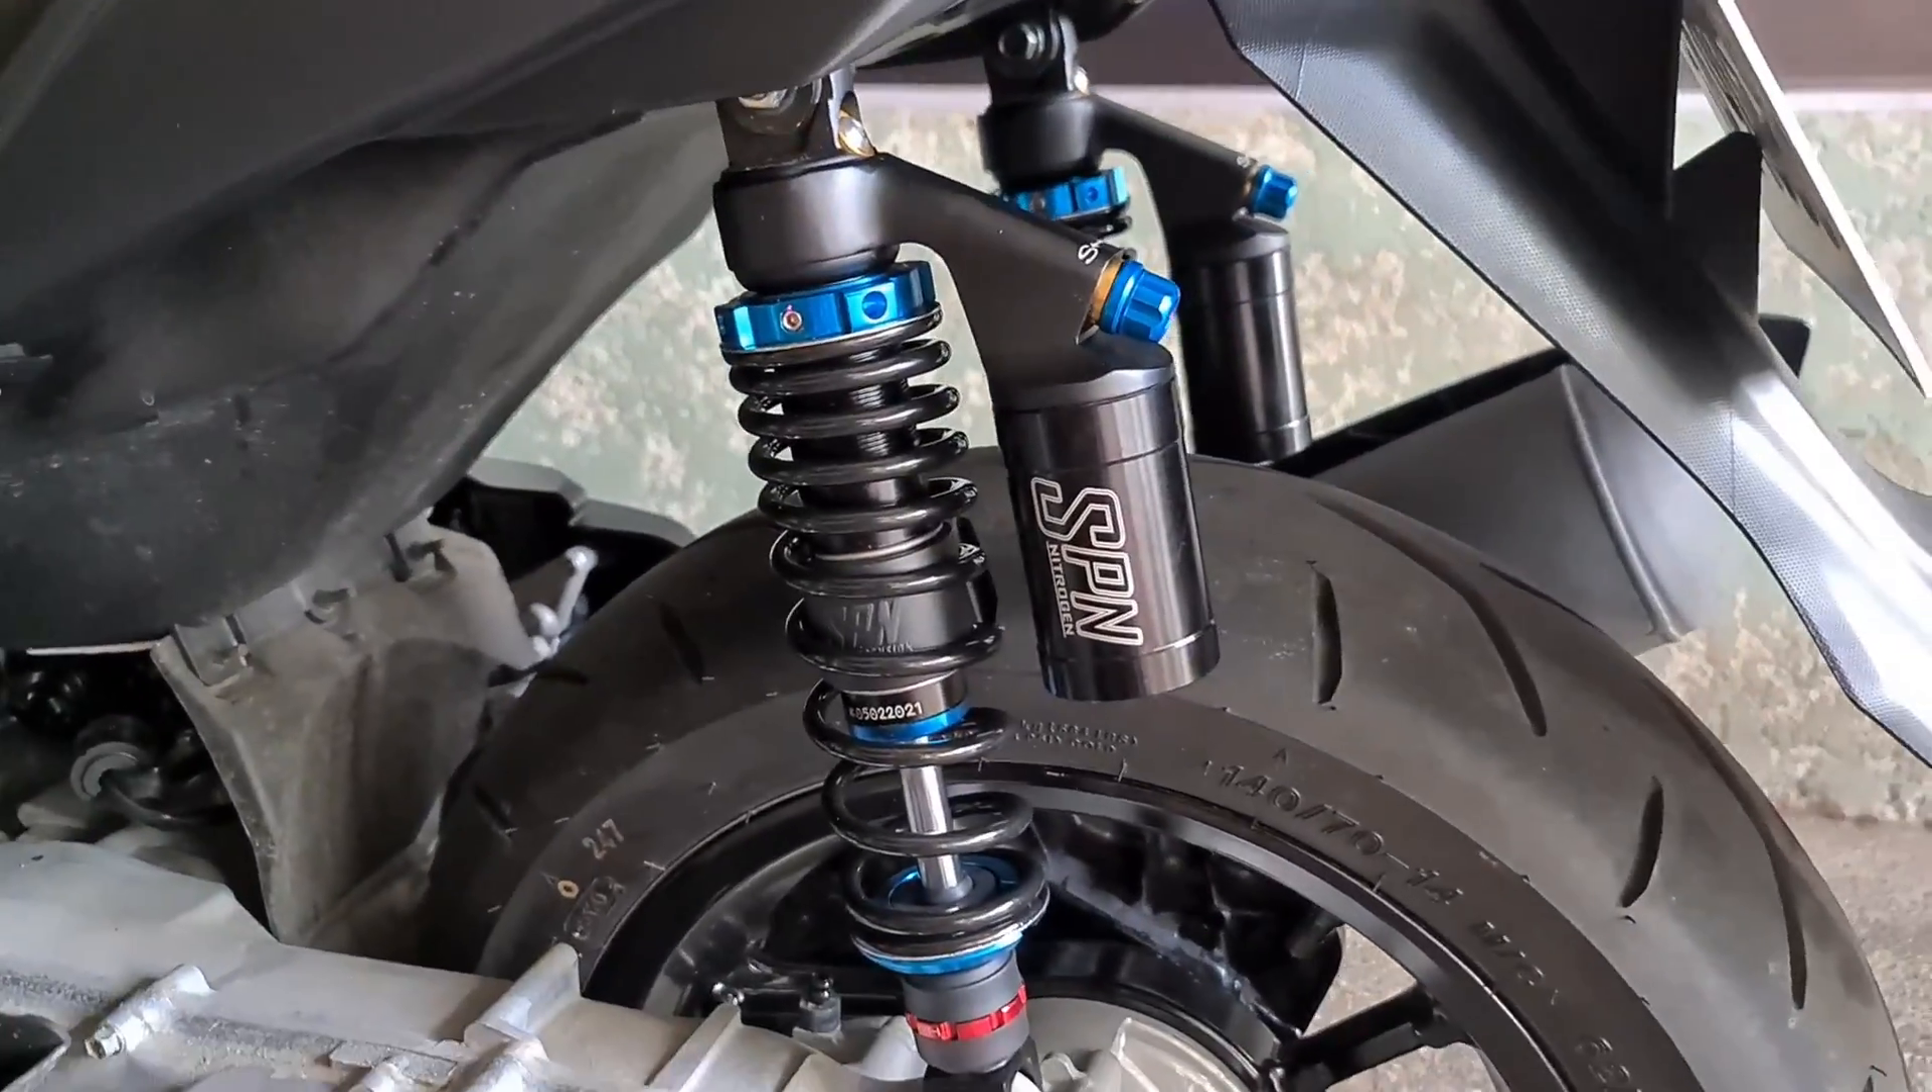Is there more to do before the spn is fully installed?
No.